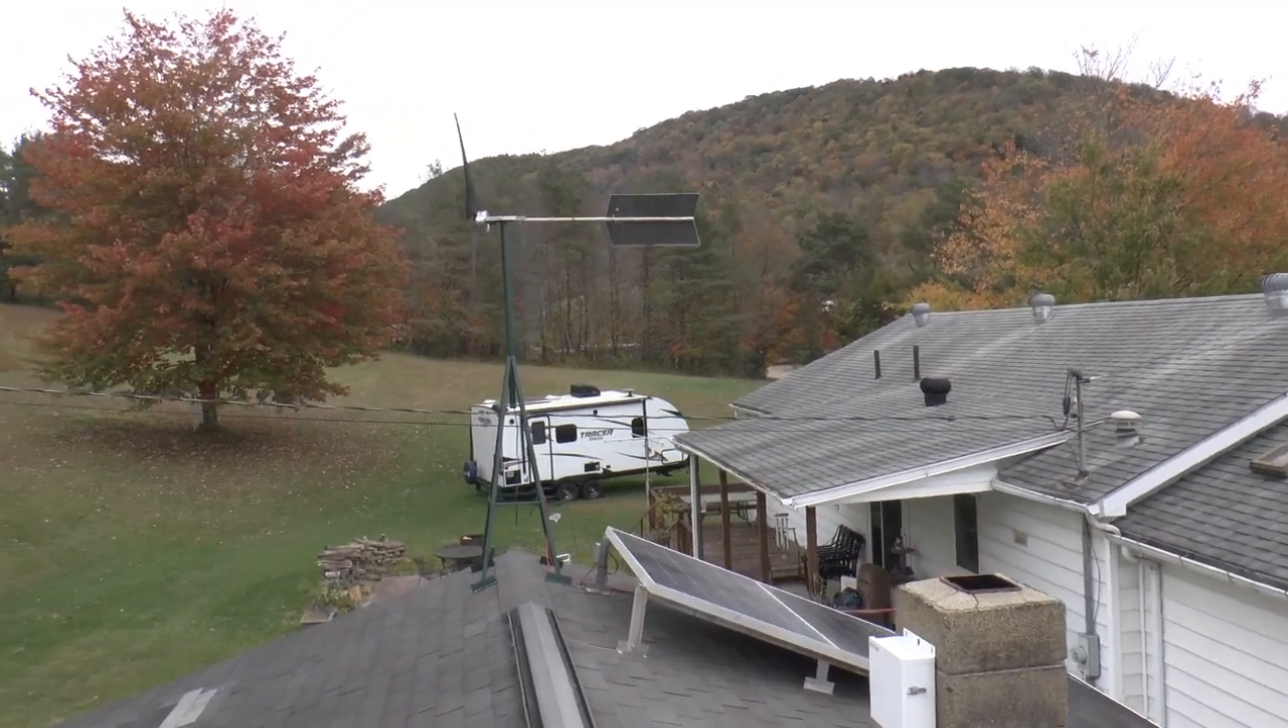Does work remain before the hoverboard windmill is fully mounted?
No.